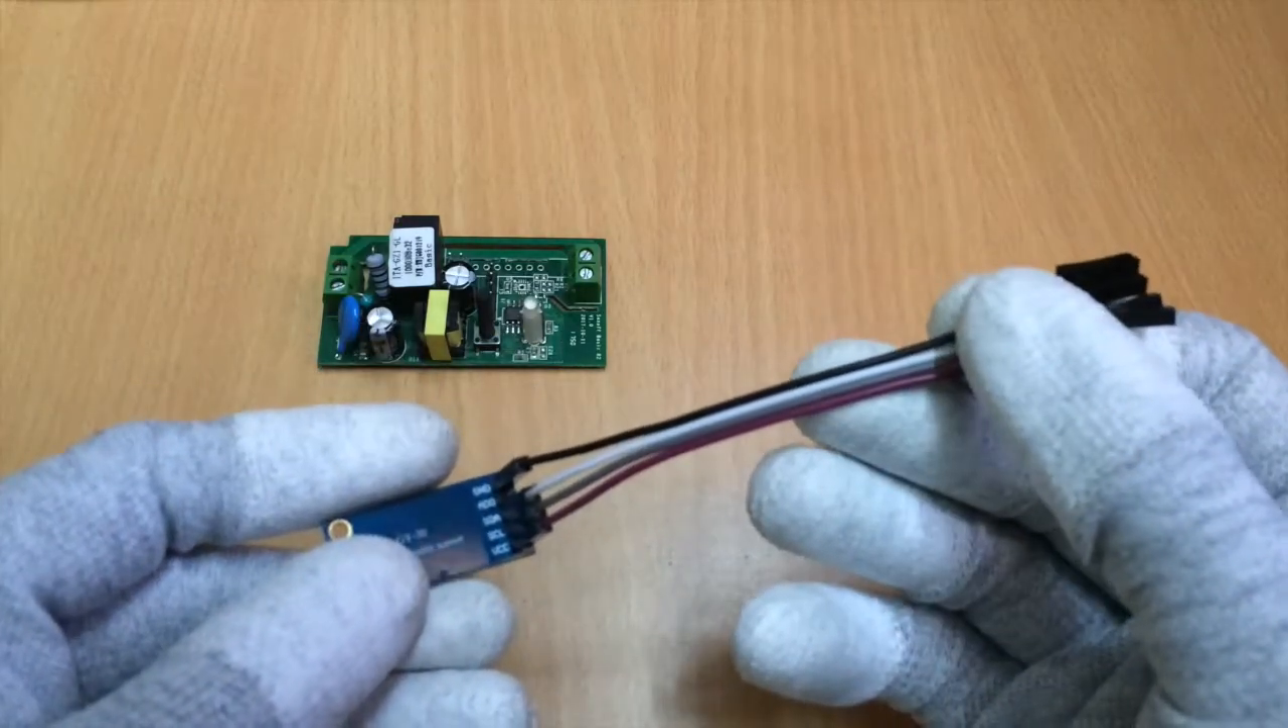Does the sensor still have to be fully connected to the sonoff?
Yes.